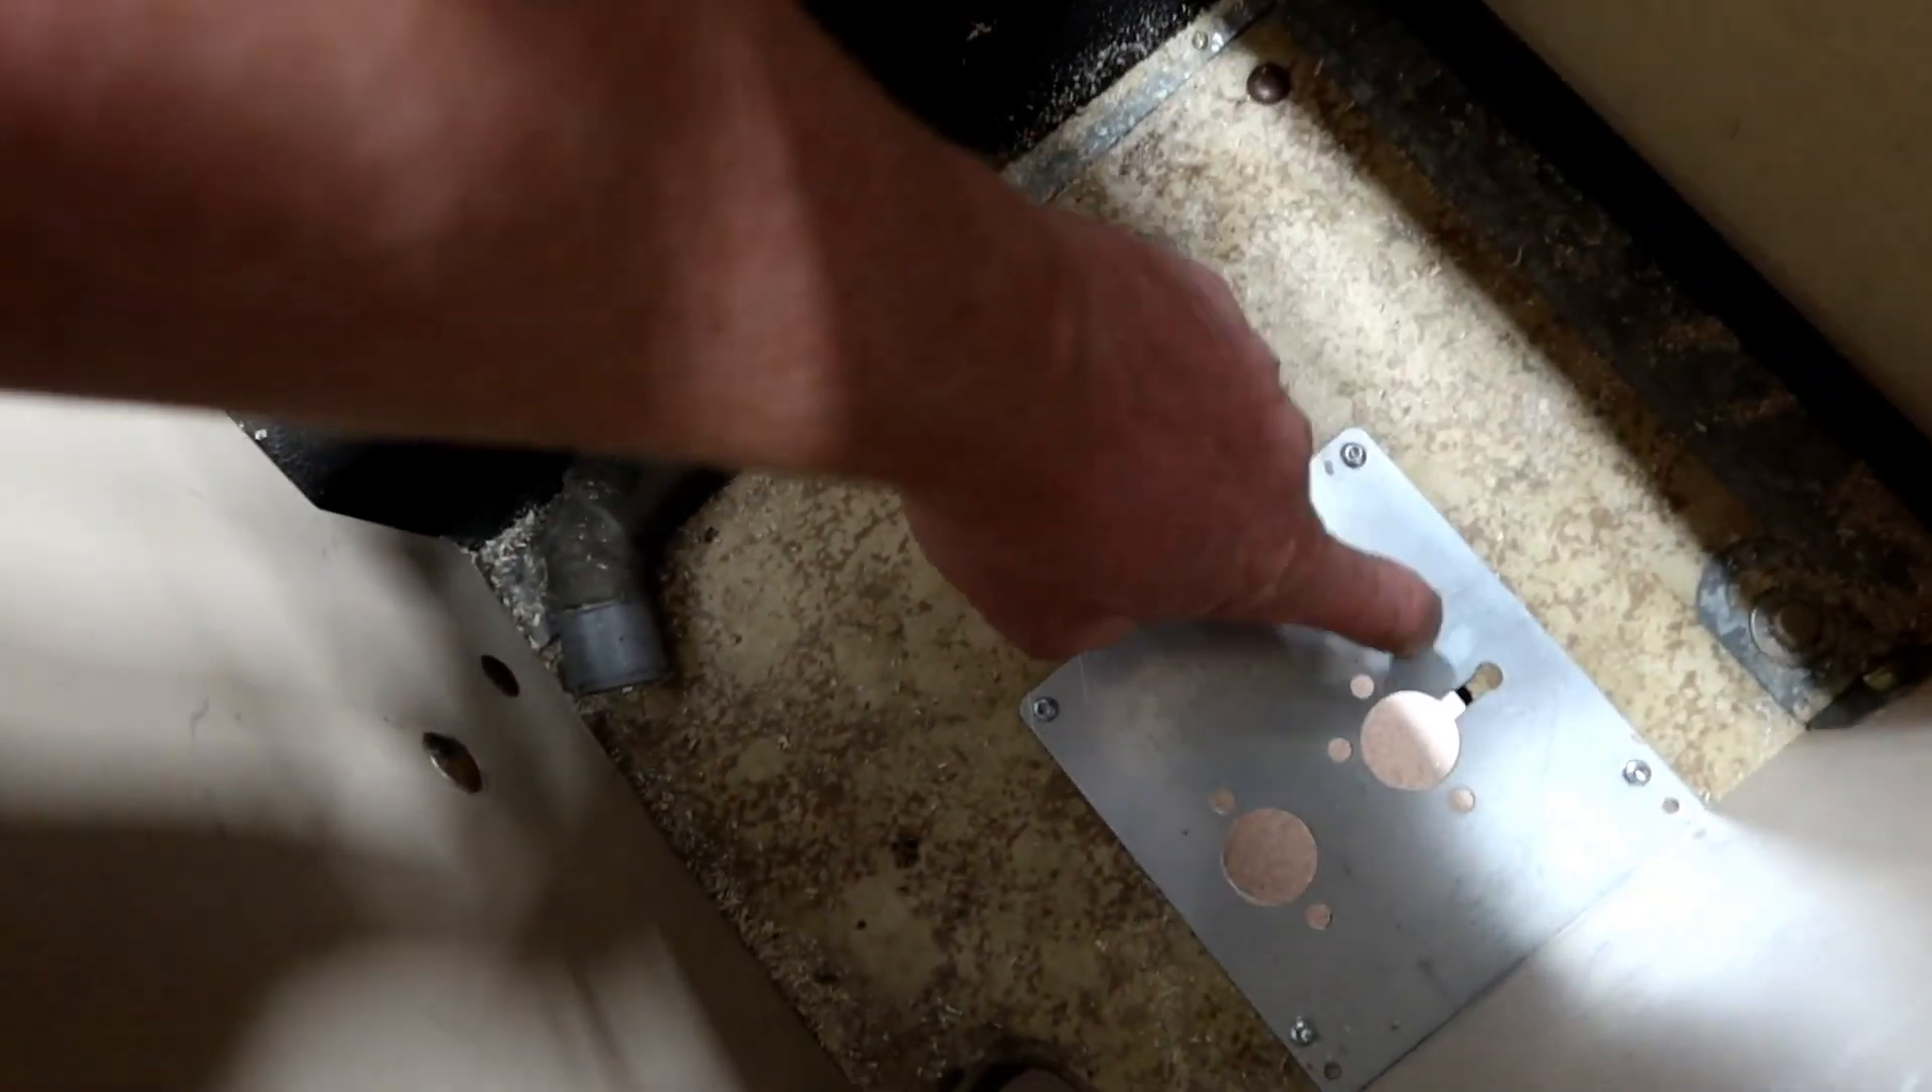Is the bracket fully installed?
Yes.